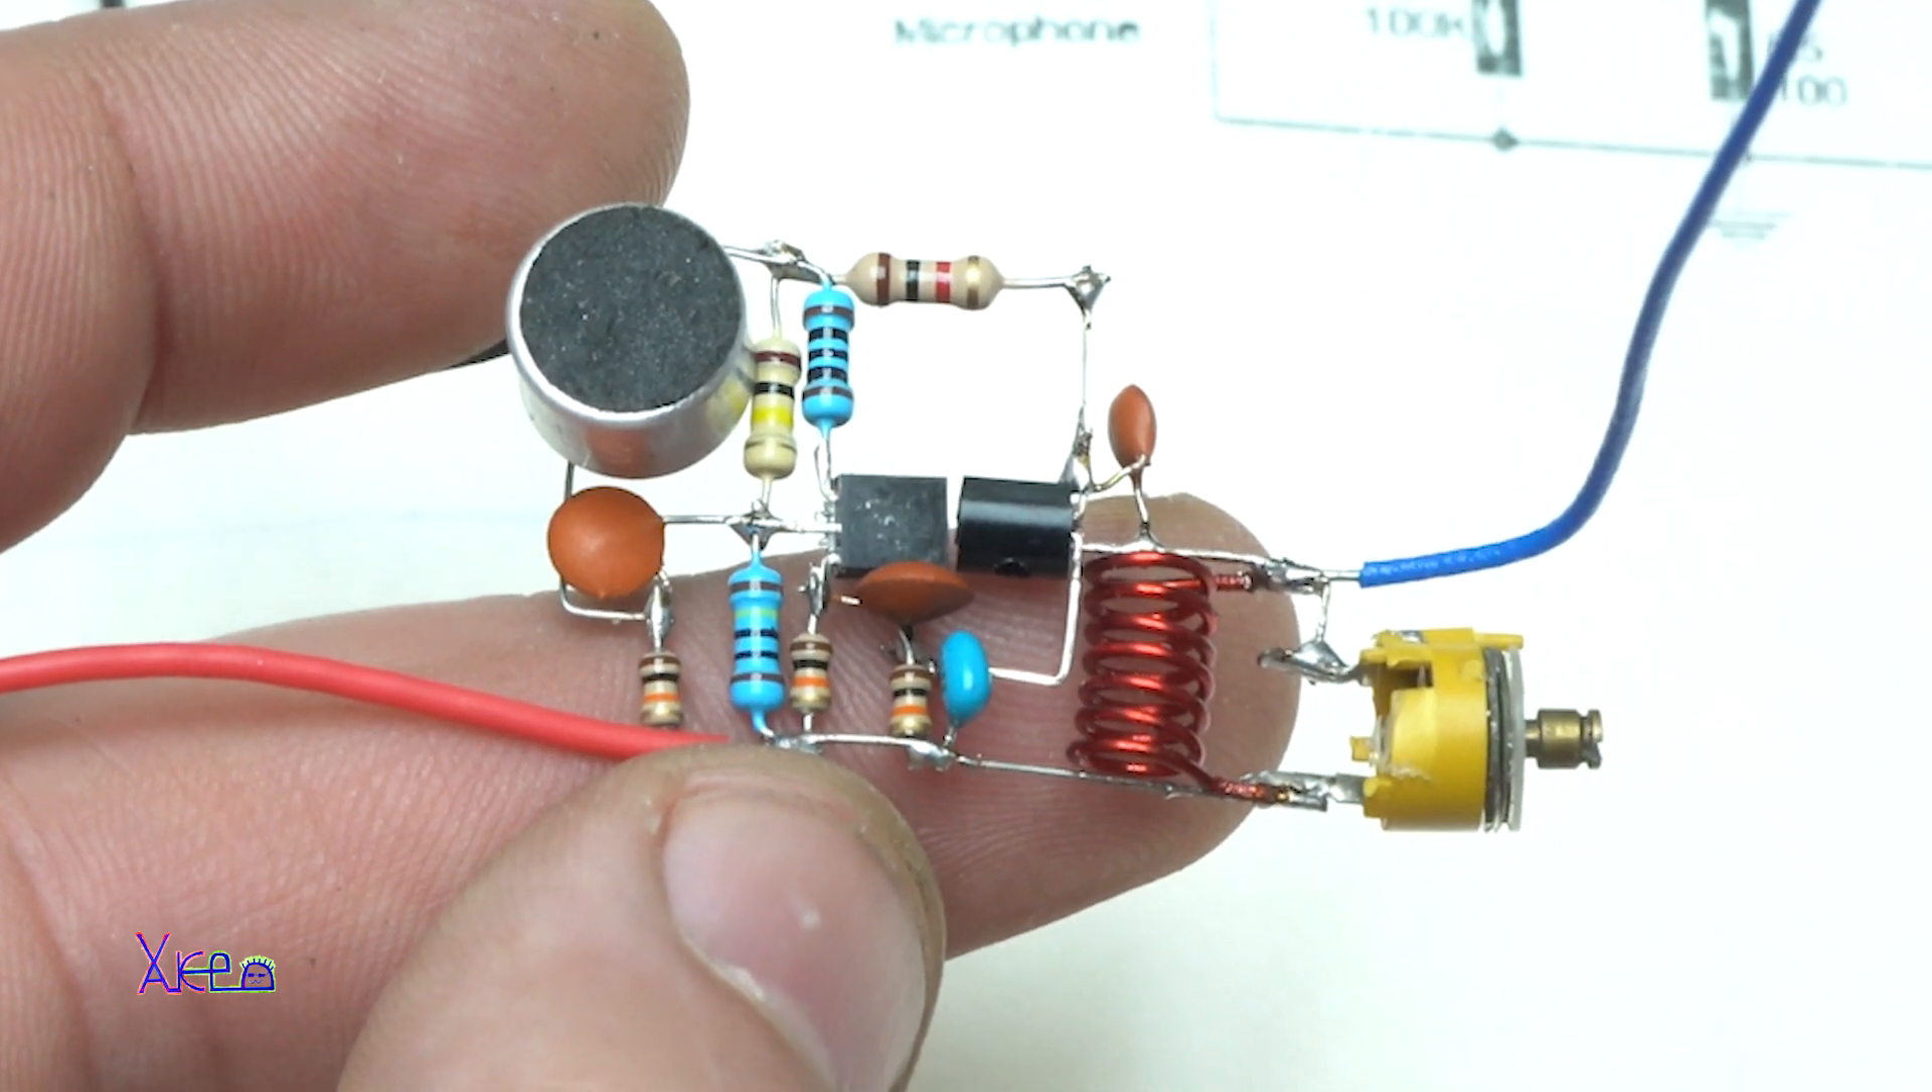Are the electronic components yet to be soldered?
No.